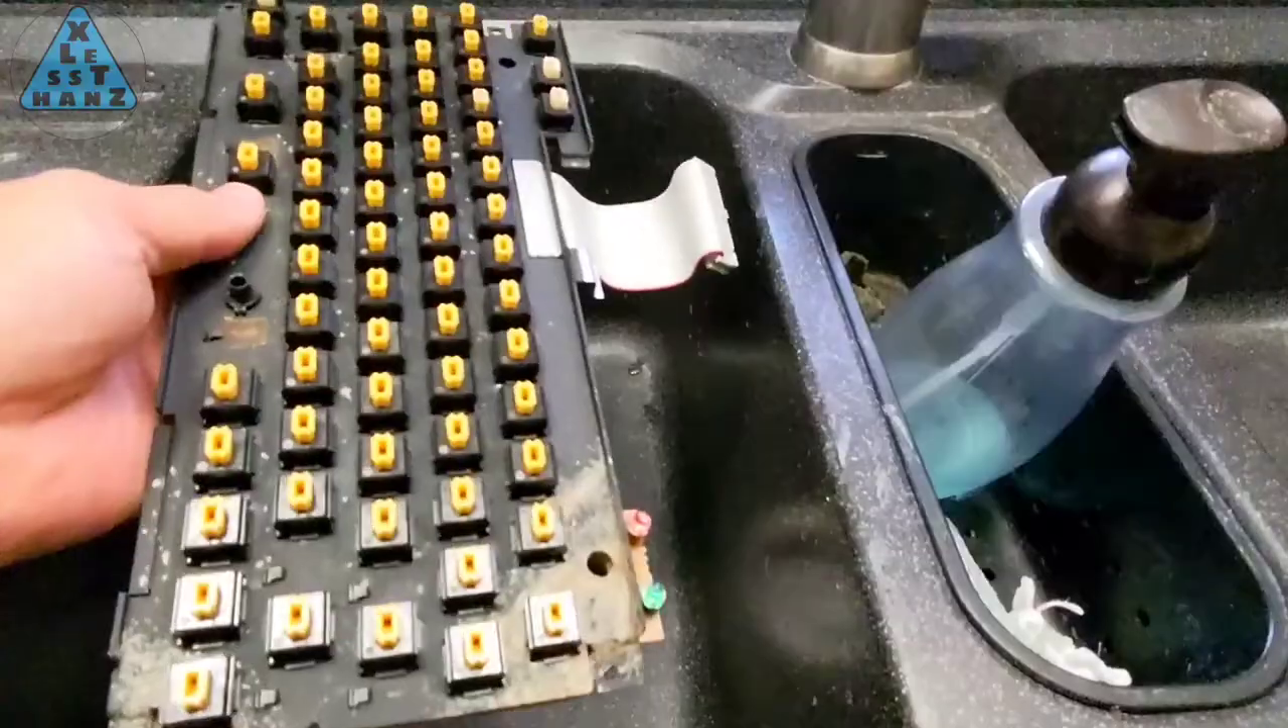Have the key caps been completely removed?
Yes.